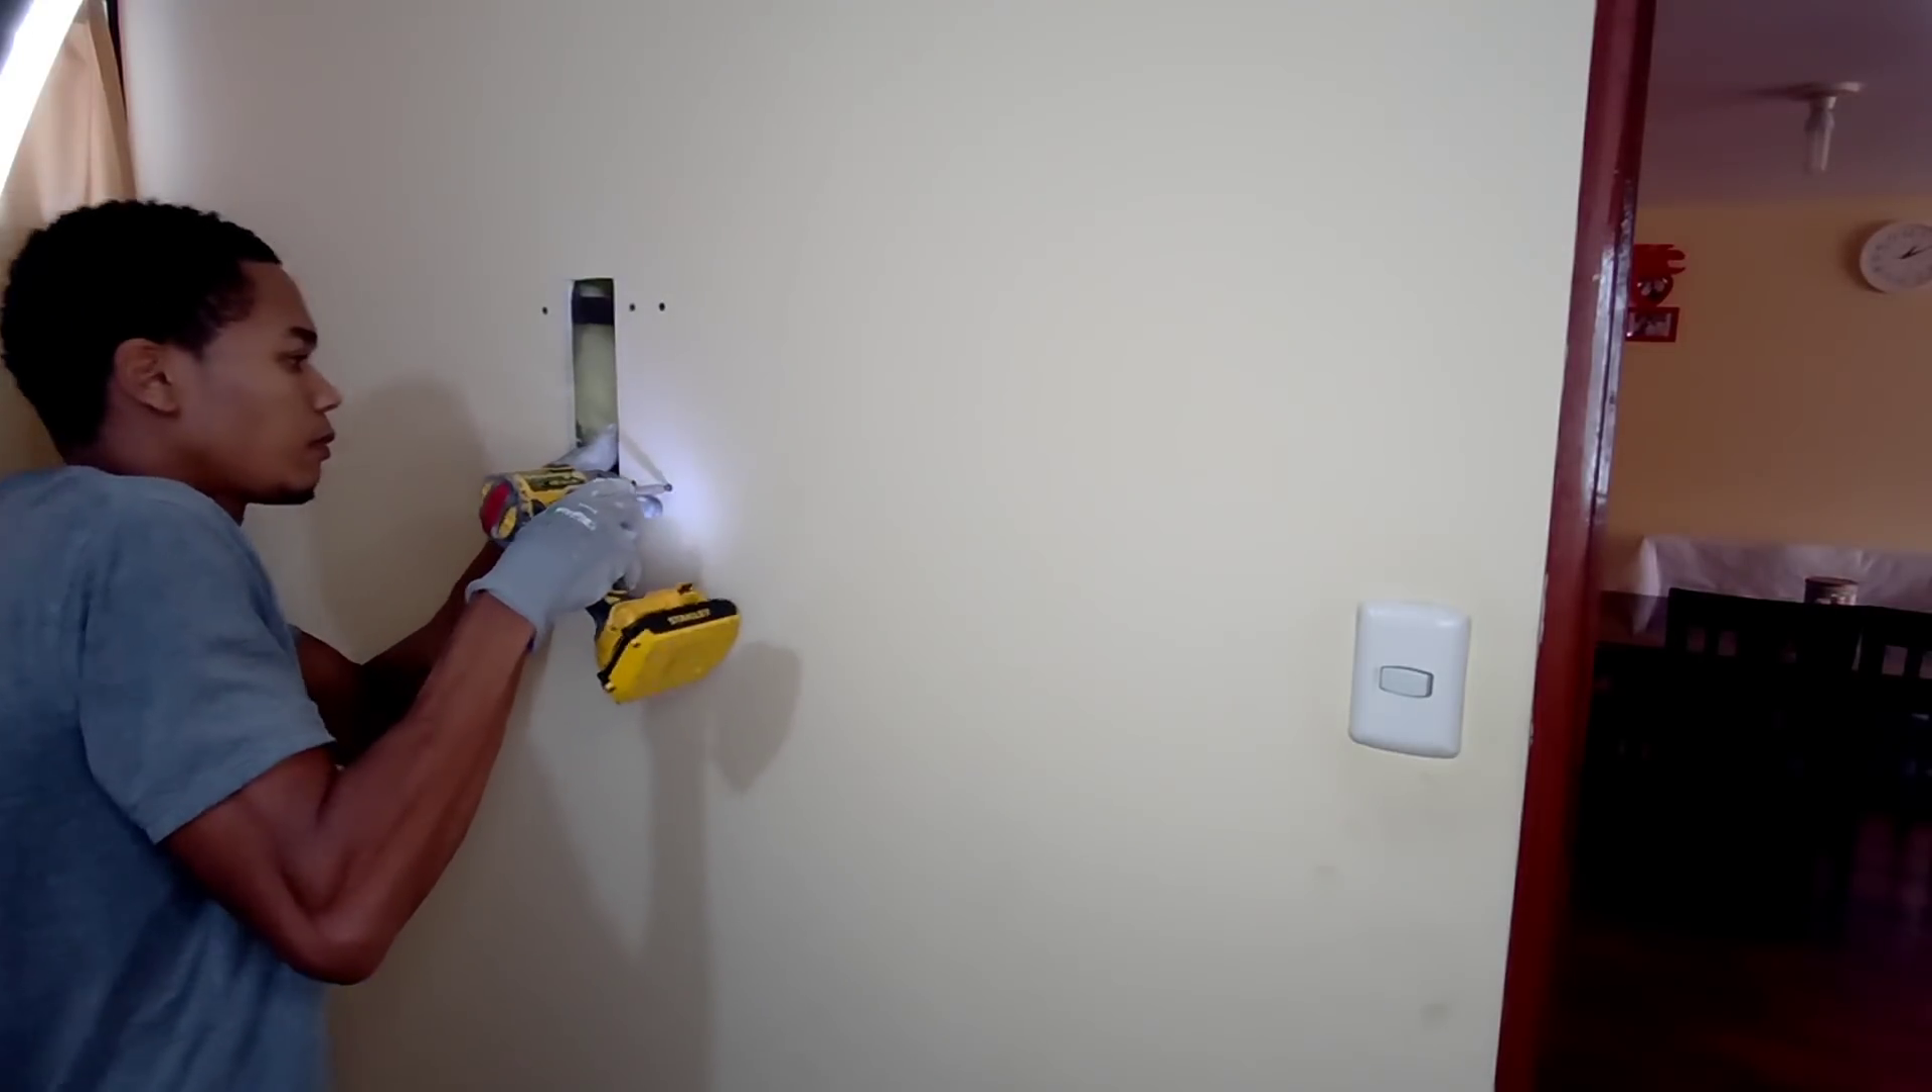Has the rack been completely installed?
No.